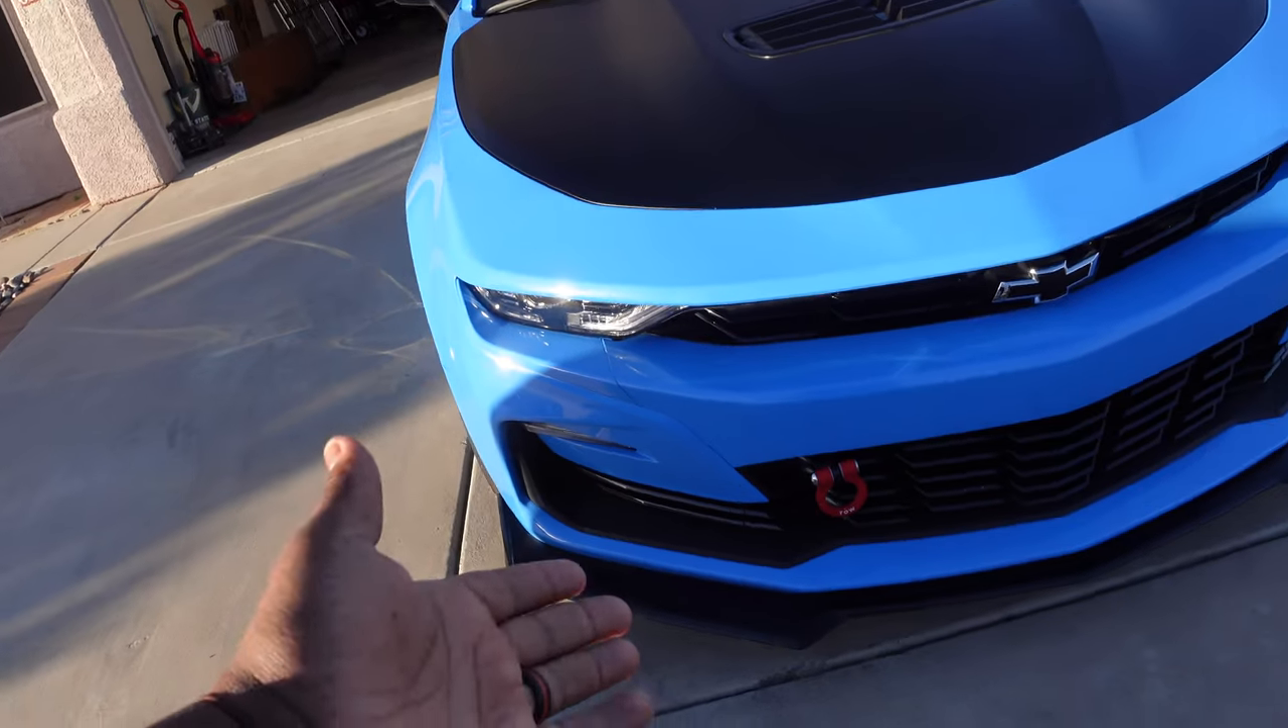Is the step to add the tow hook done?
Yes.